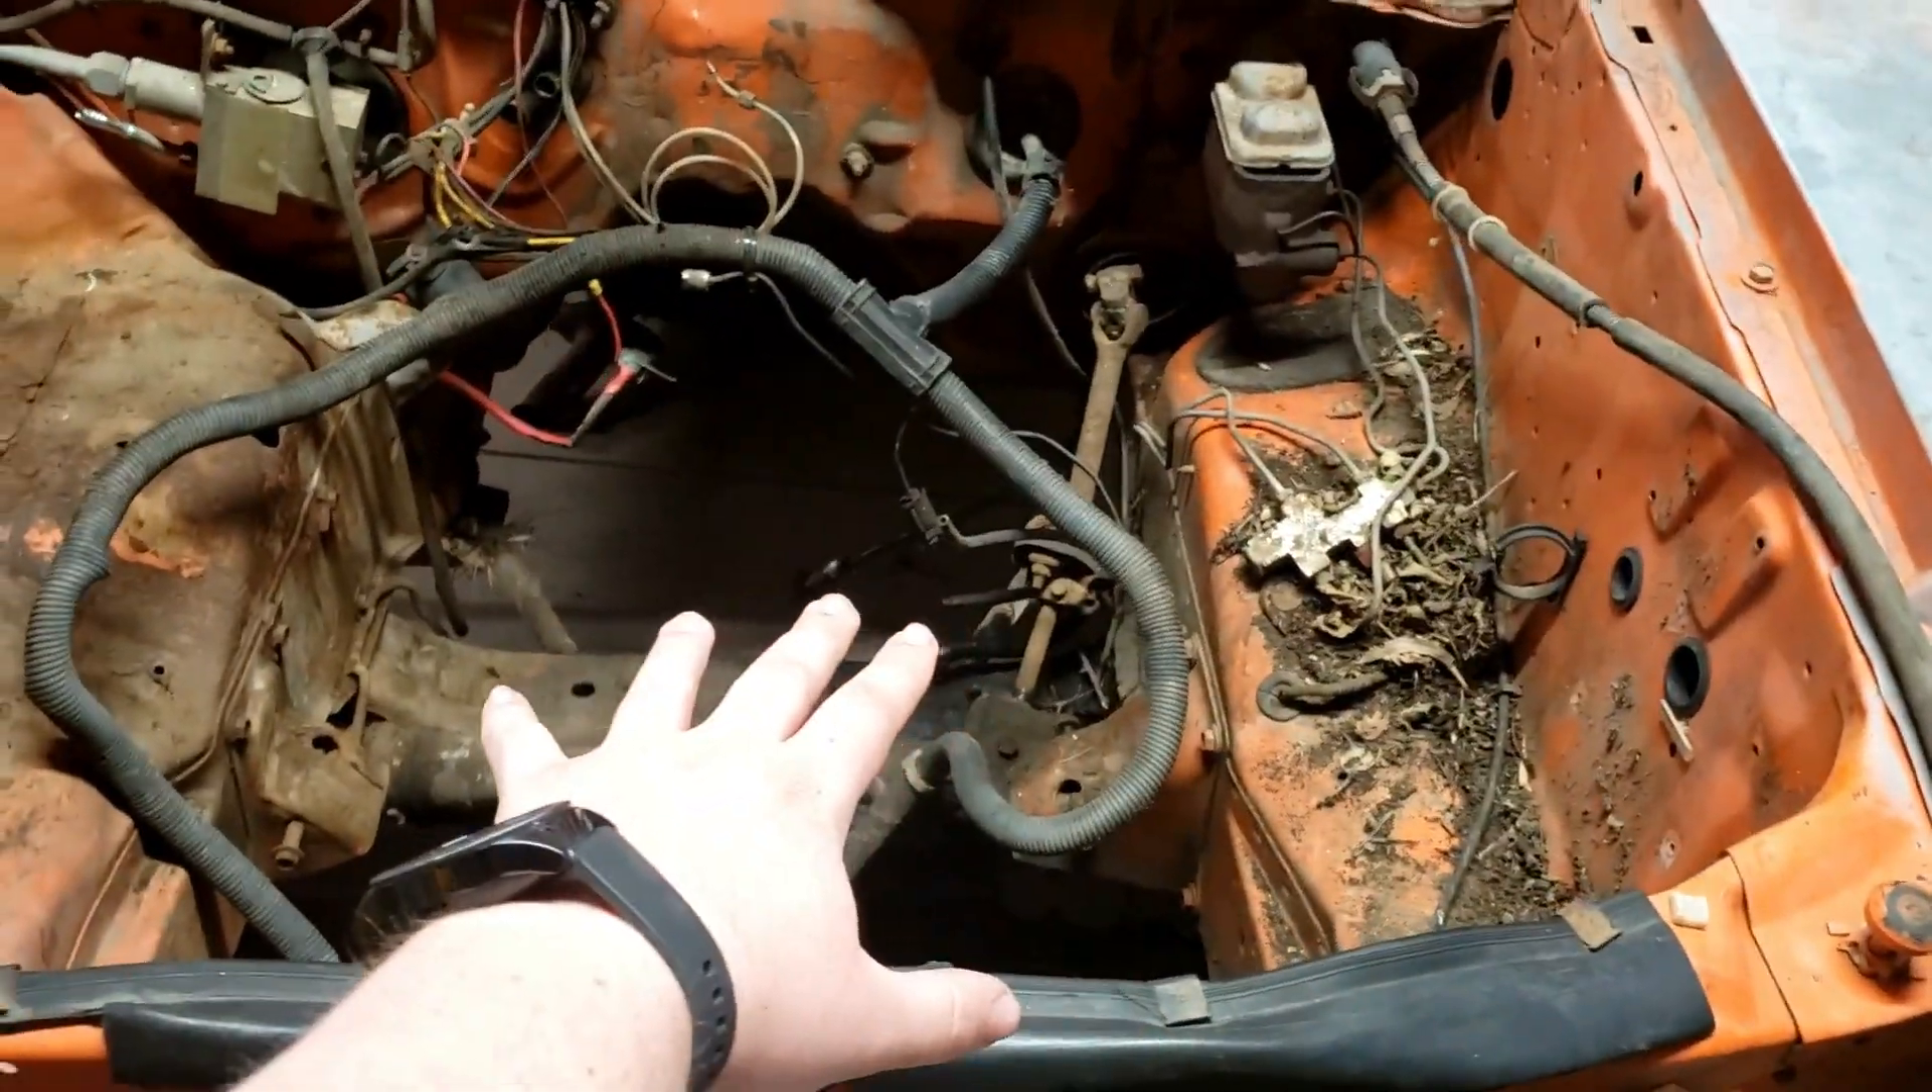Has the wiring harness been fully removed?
No.